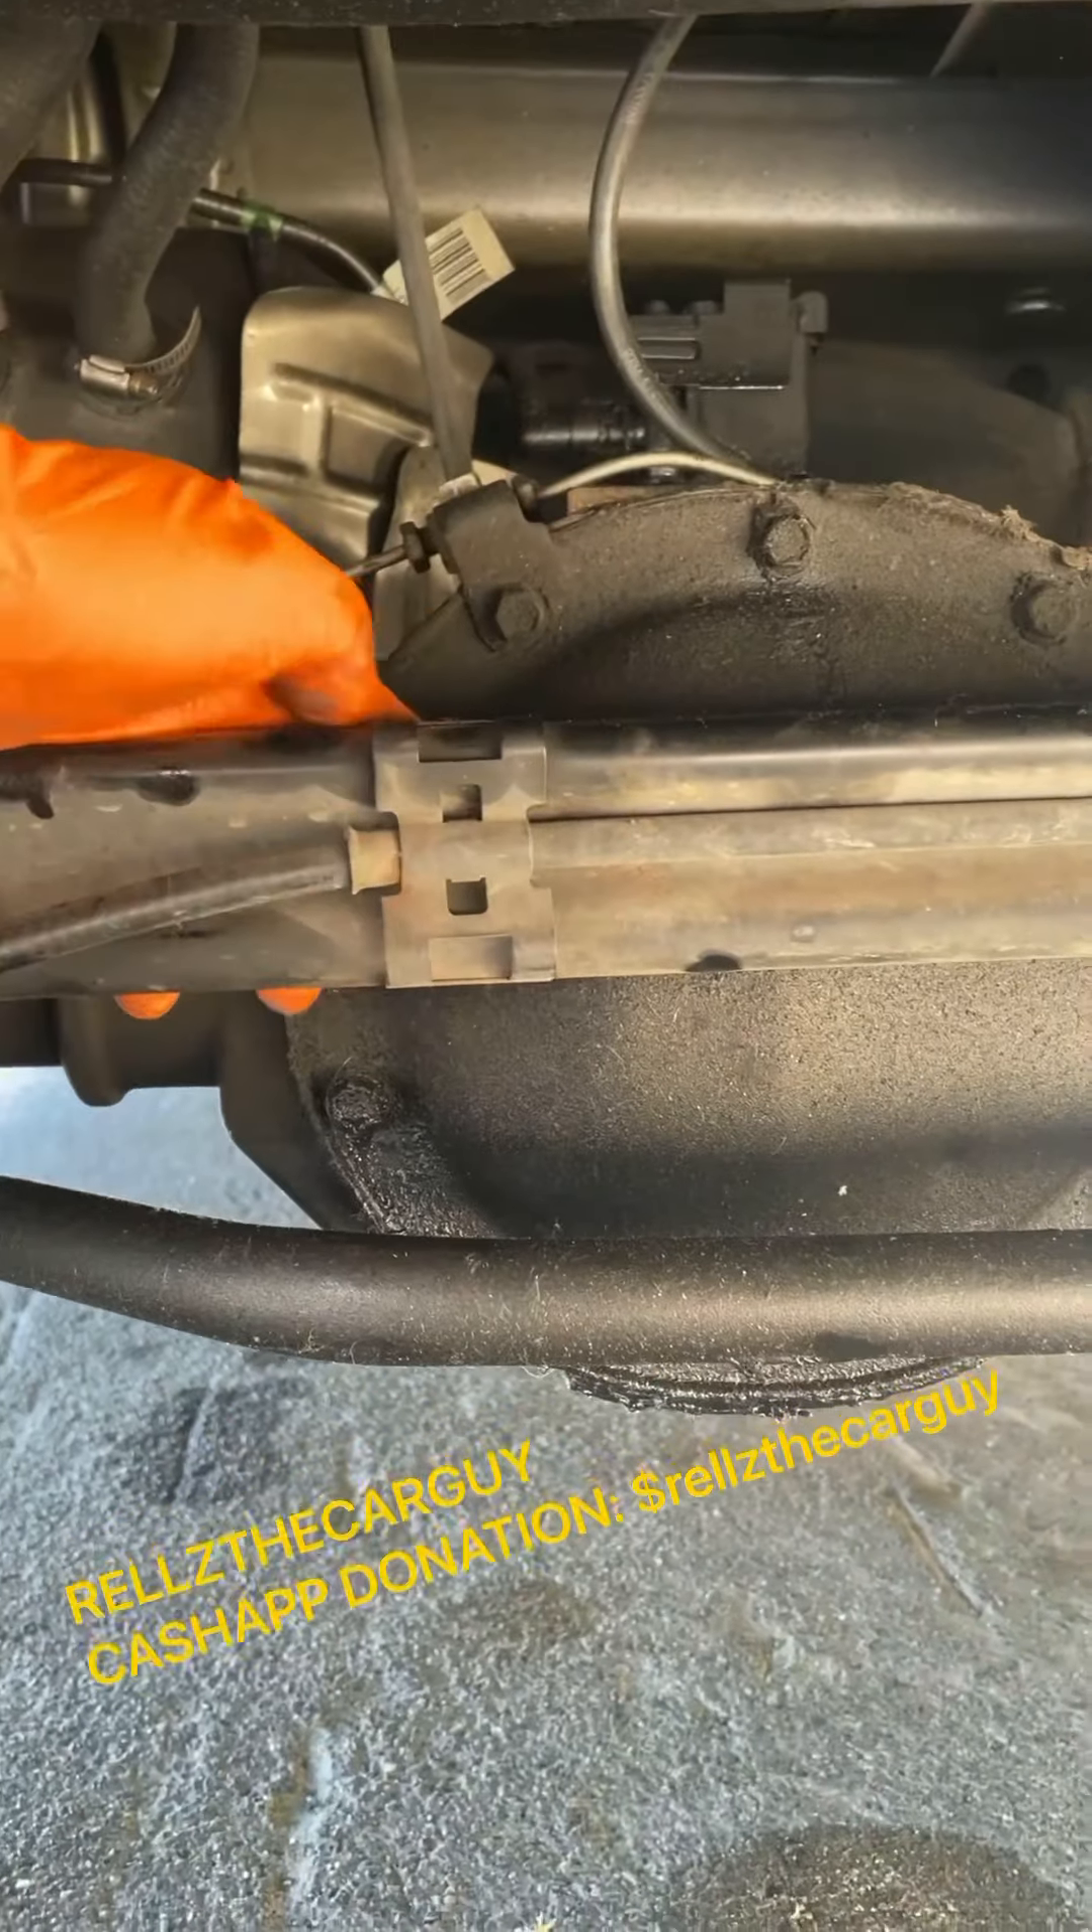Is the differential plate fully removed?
No.